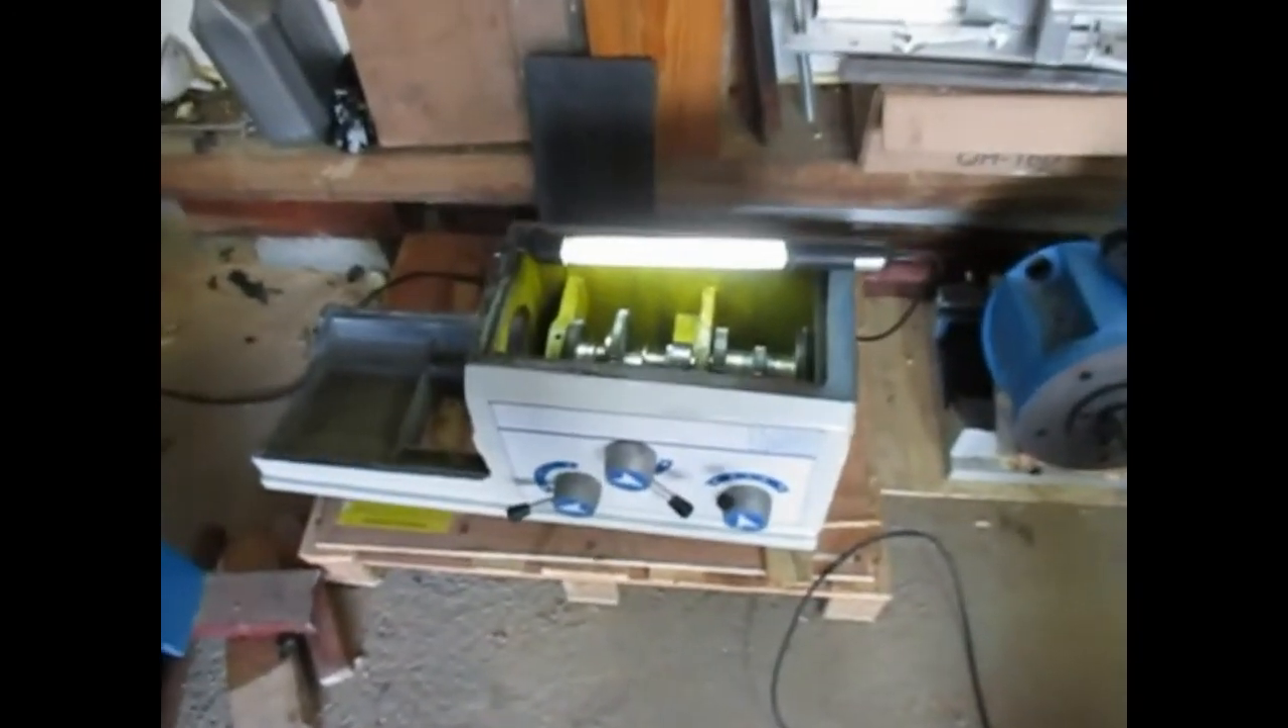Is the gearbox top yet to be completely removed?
No.